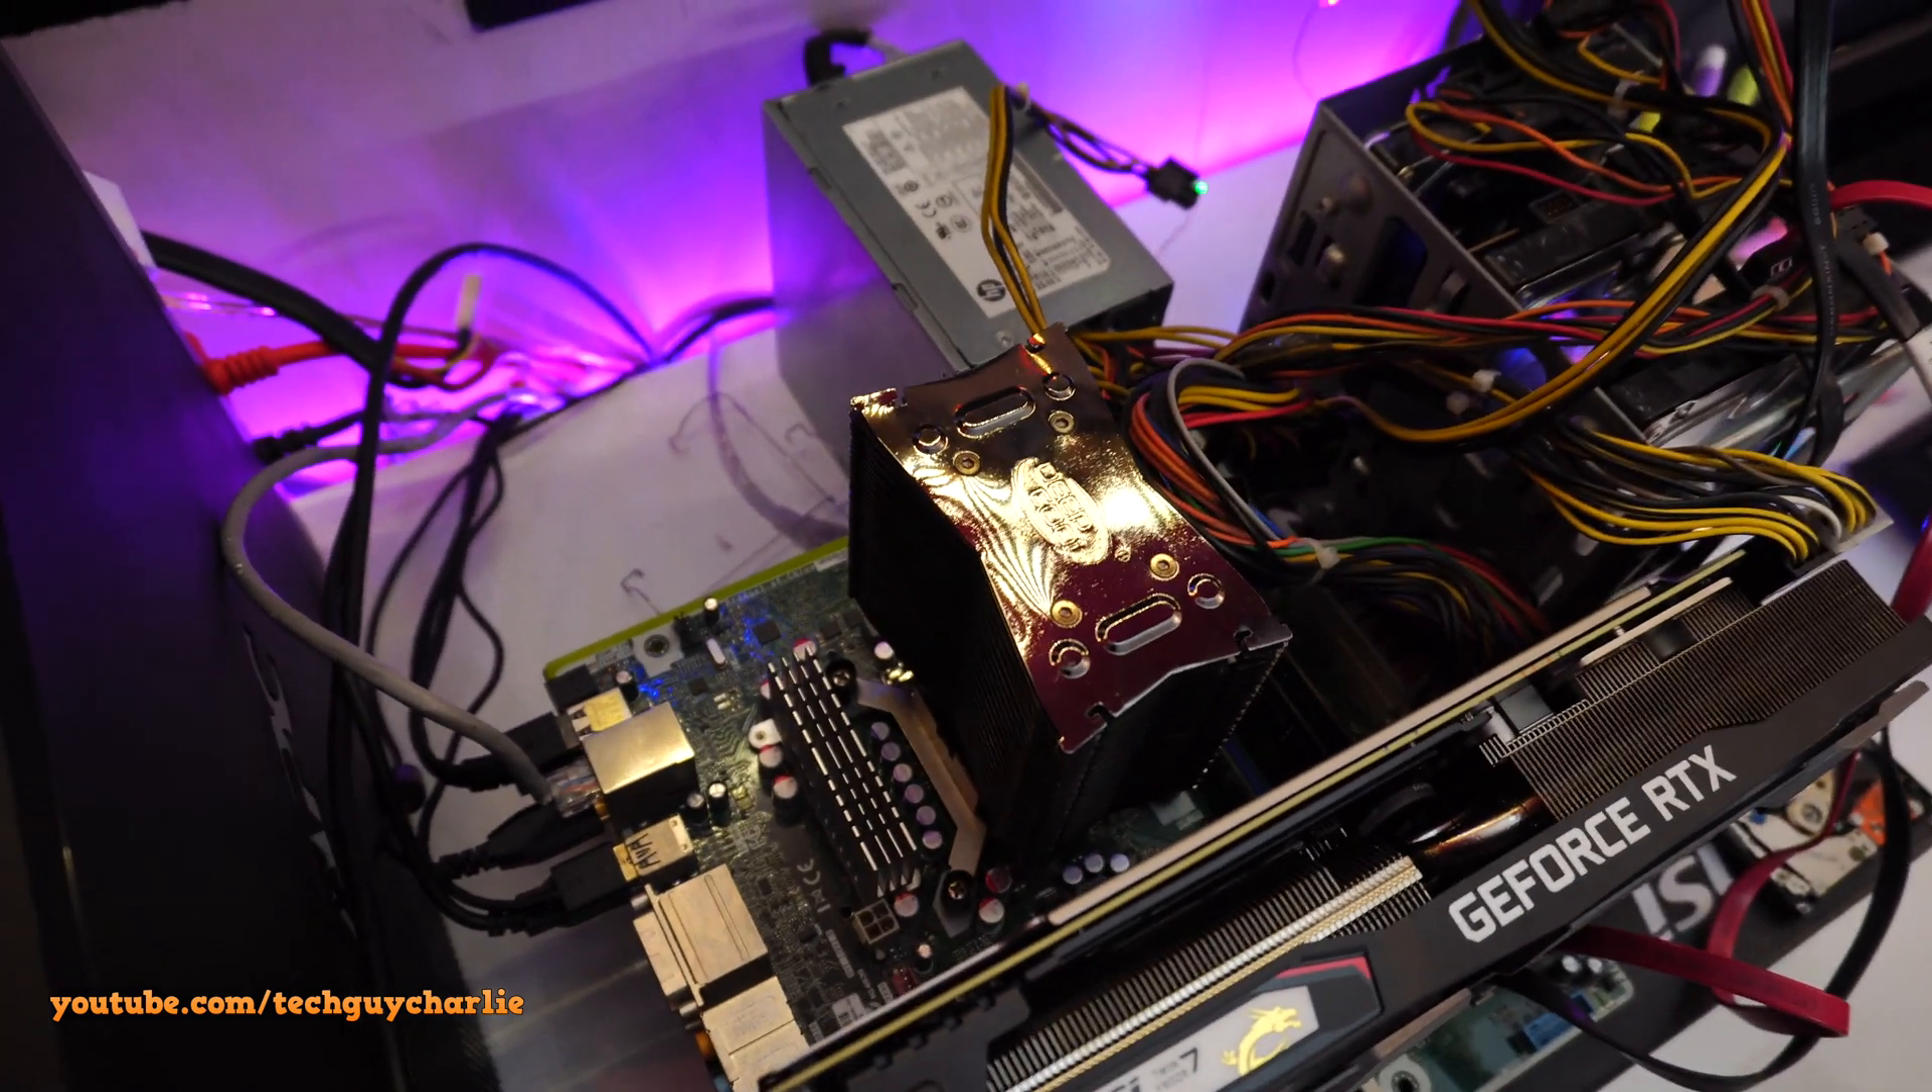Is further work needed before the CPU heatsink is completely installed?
No.